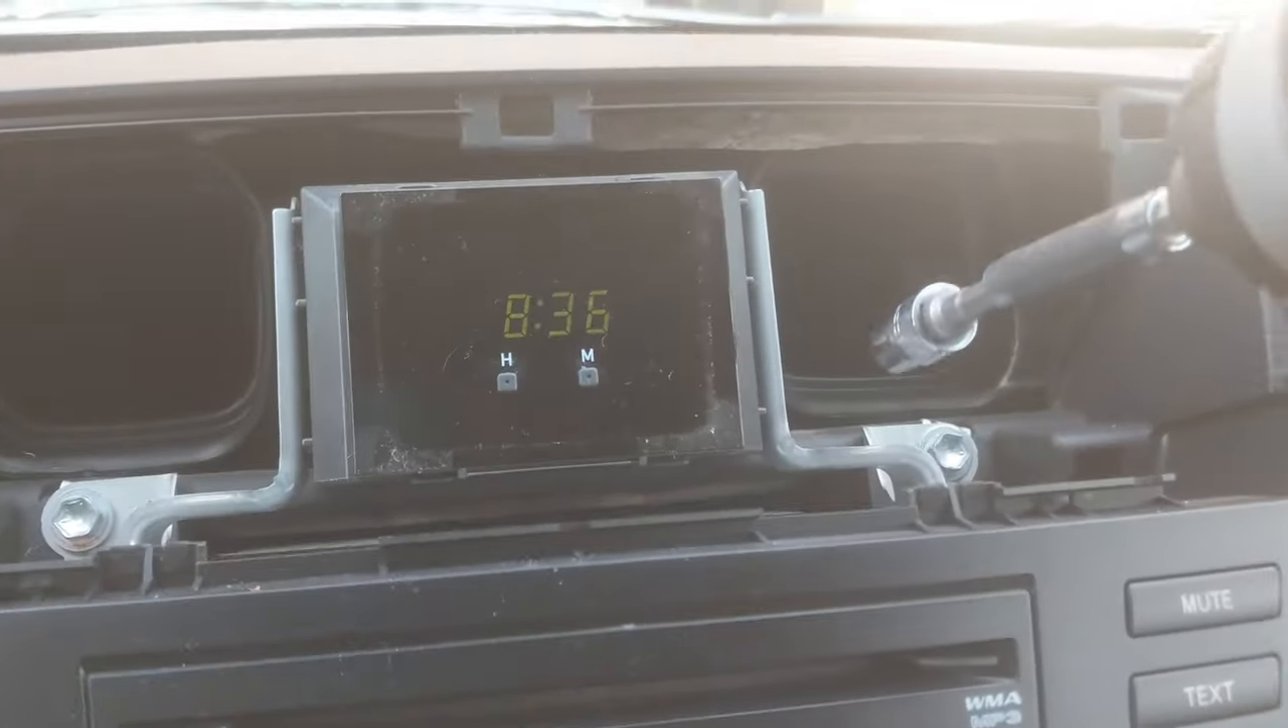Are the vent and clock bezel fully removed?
Yes.